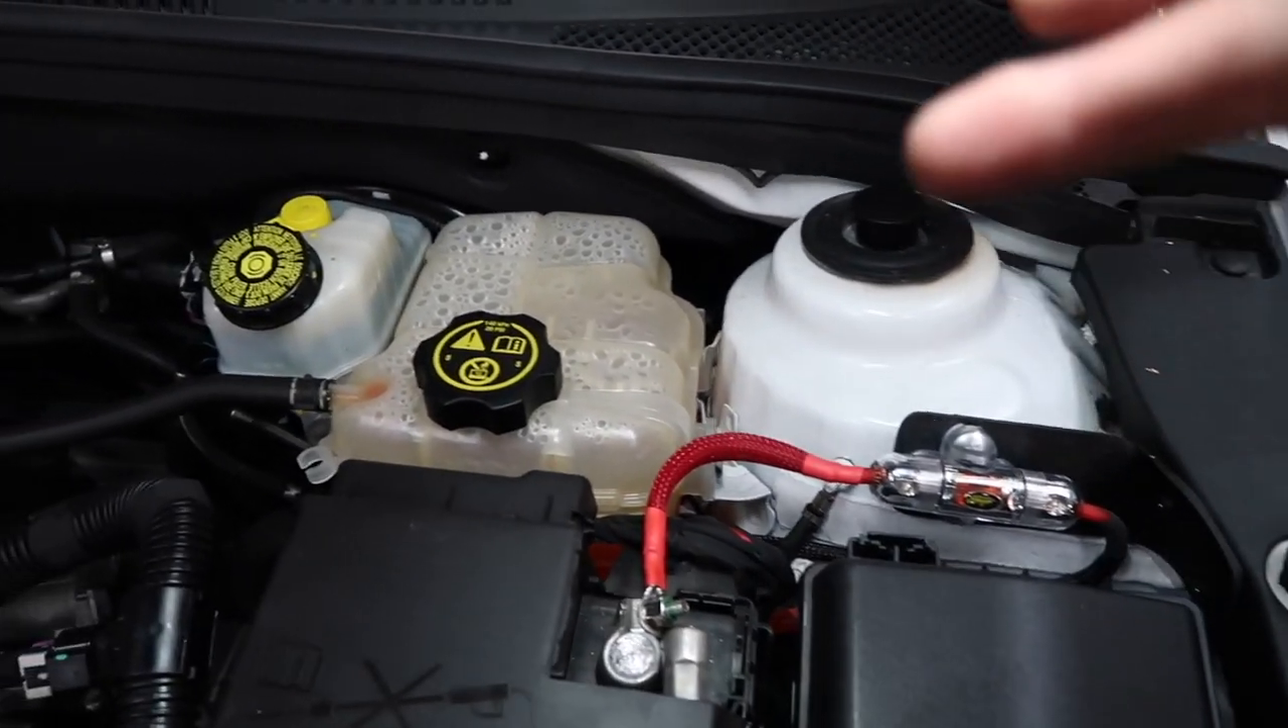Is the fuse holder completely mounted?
Yes.